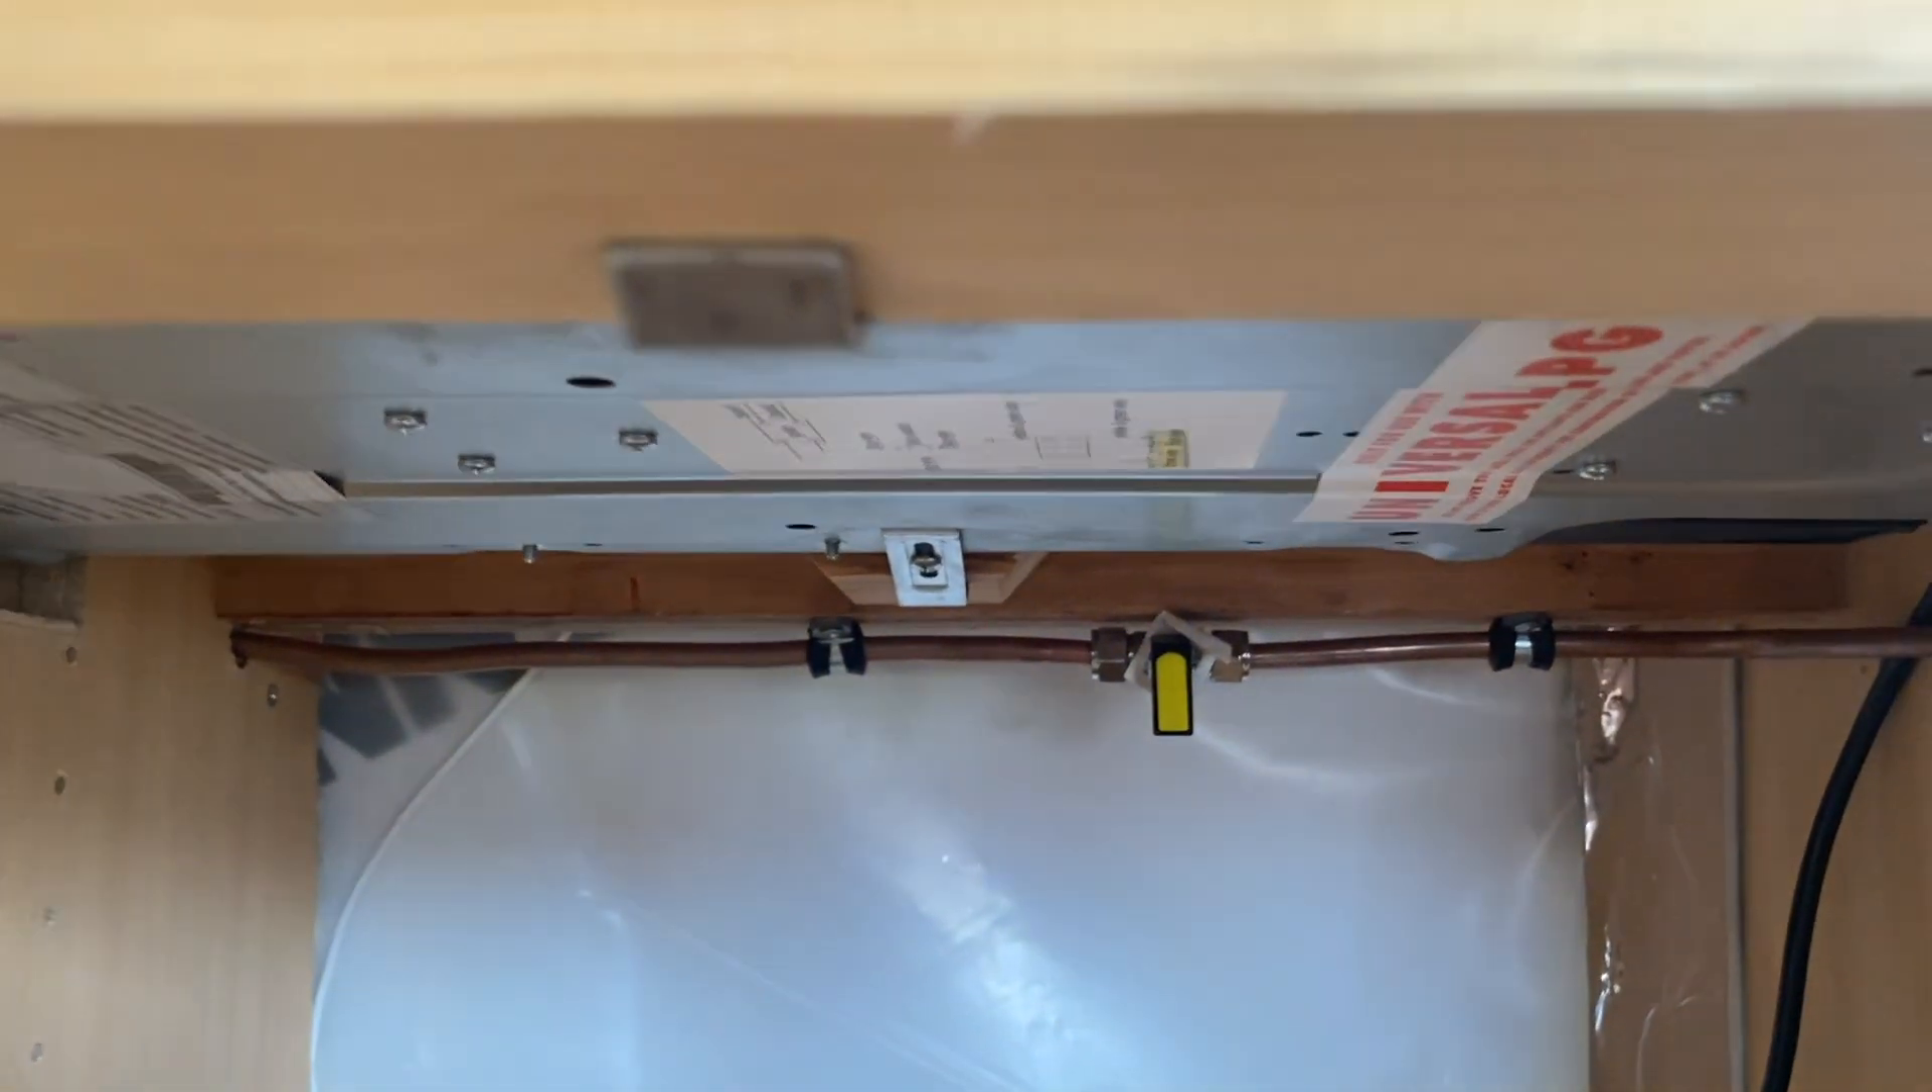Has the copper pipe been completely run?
Yes.